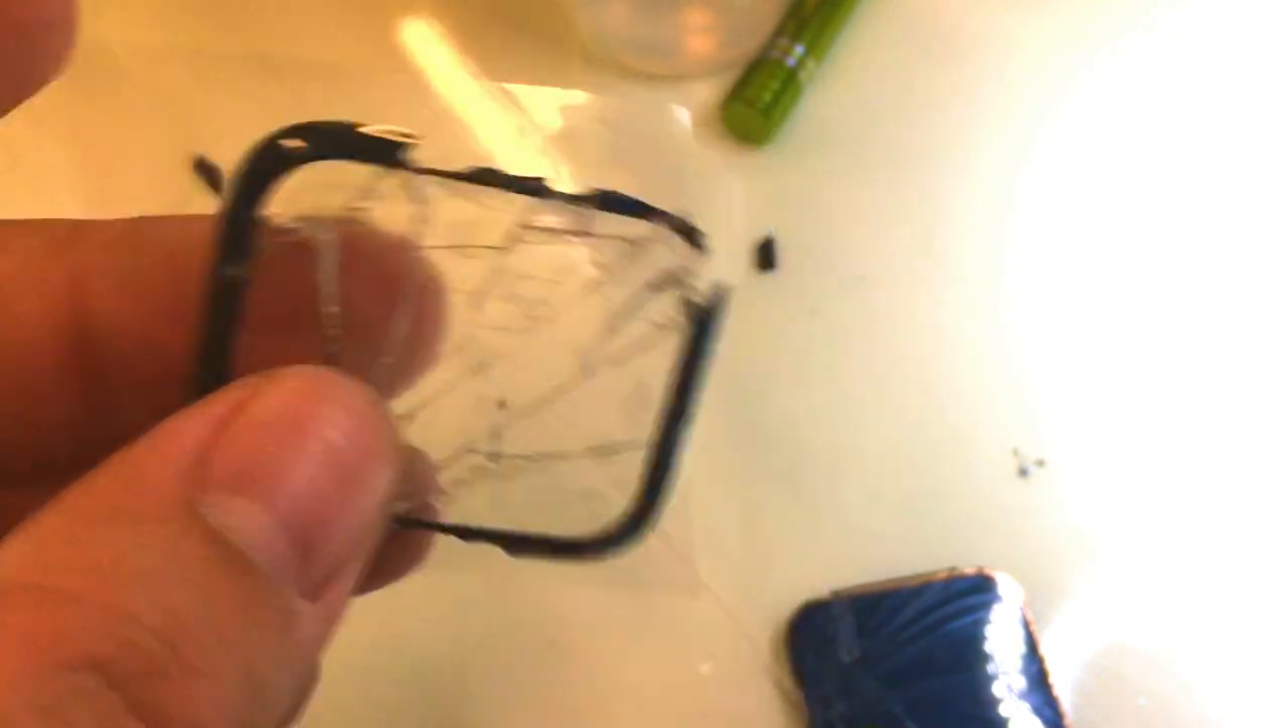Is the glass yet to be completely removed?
No.